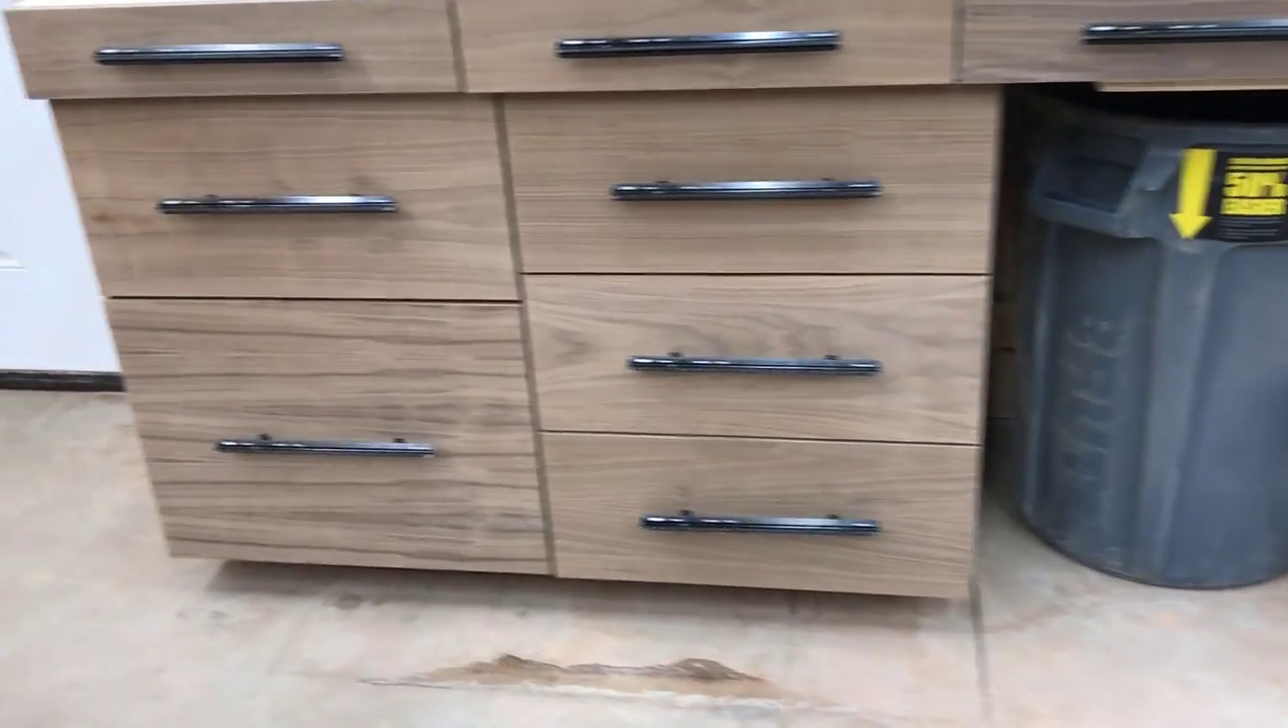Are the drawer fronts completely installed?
Yes.